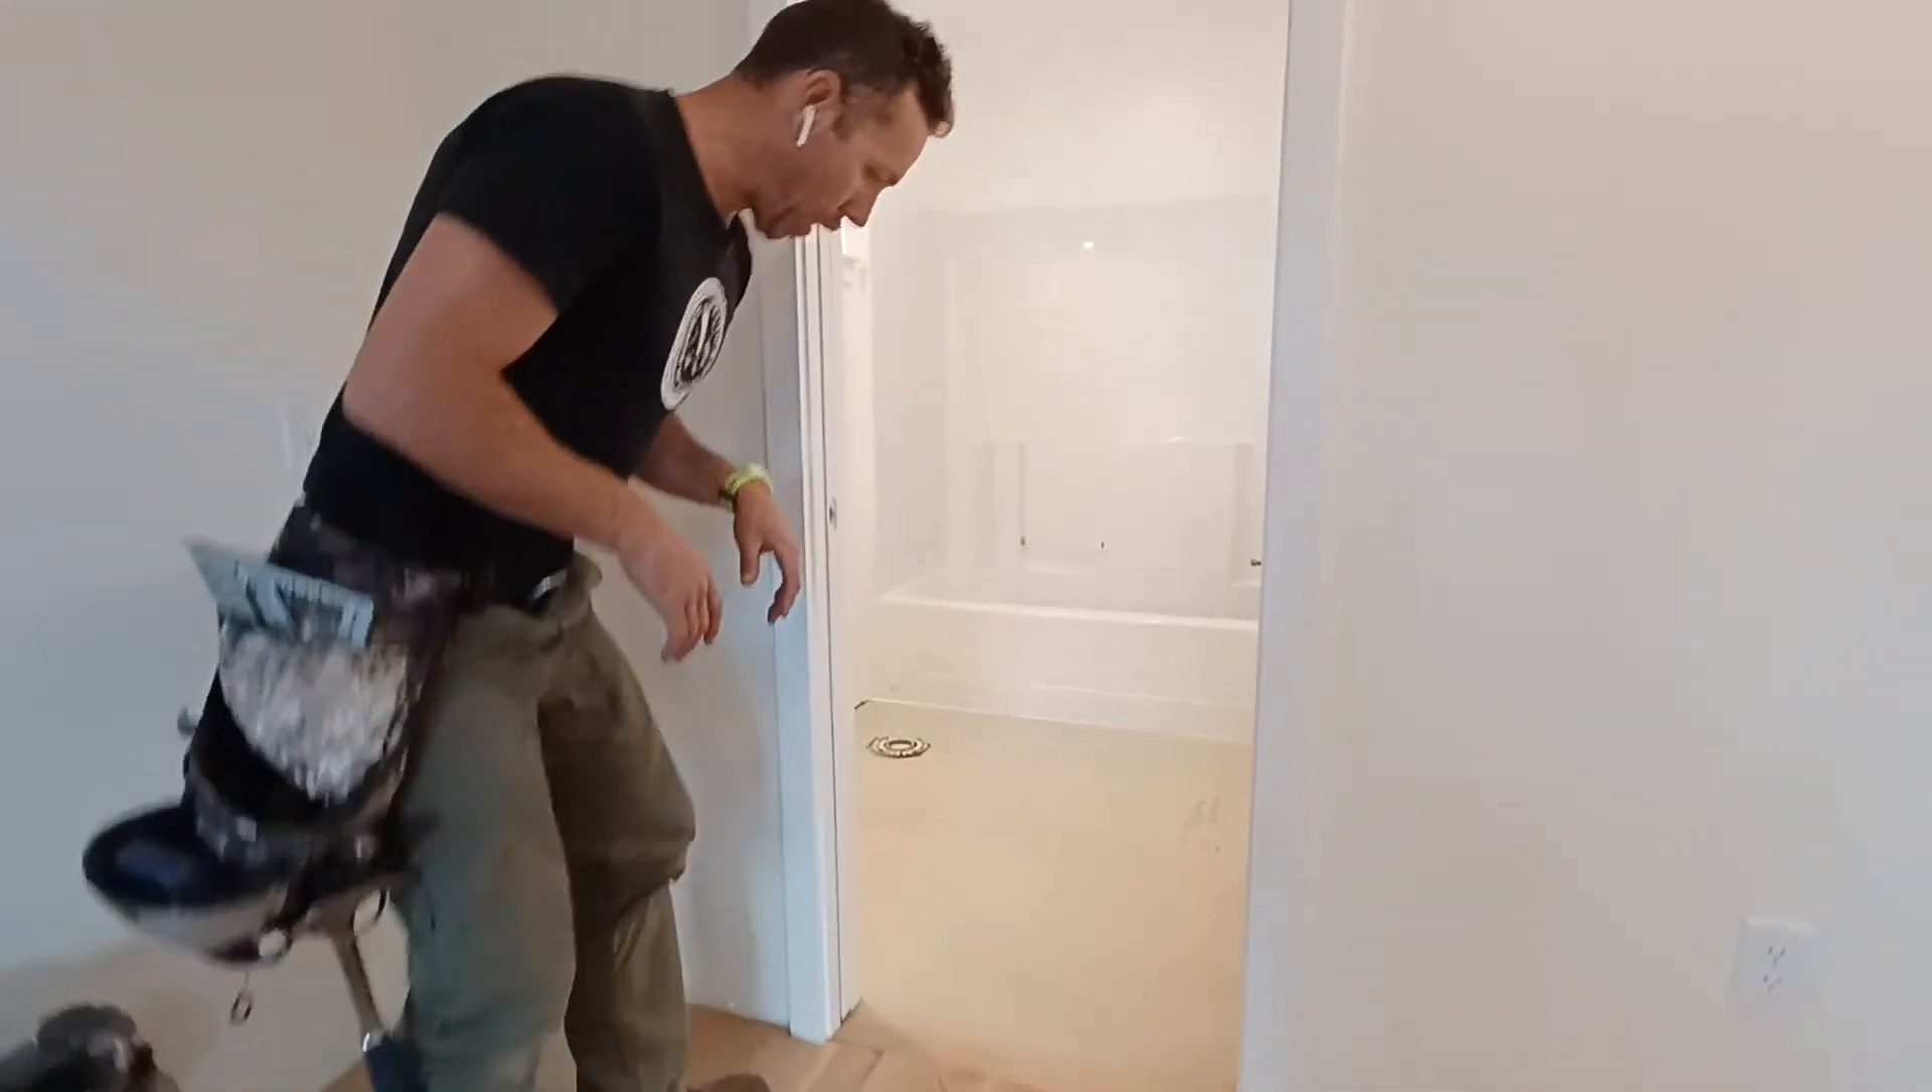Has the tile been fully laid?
No.